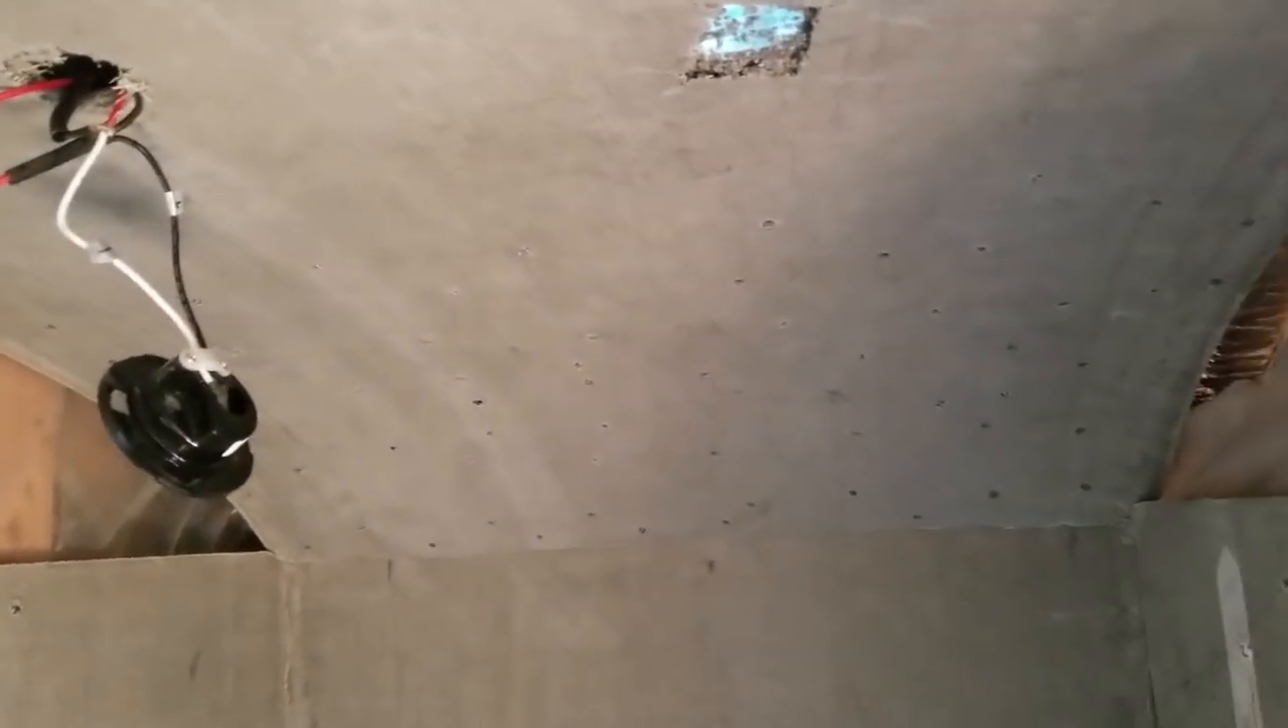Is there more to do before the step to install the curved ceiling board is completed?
No.